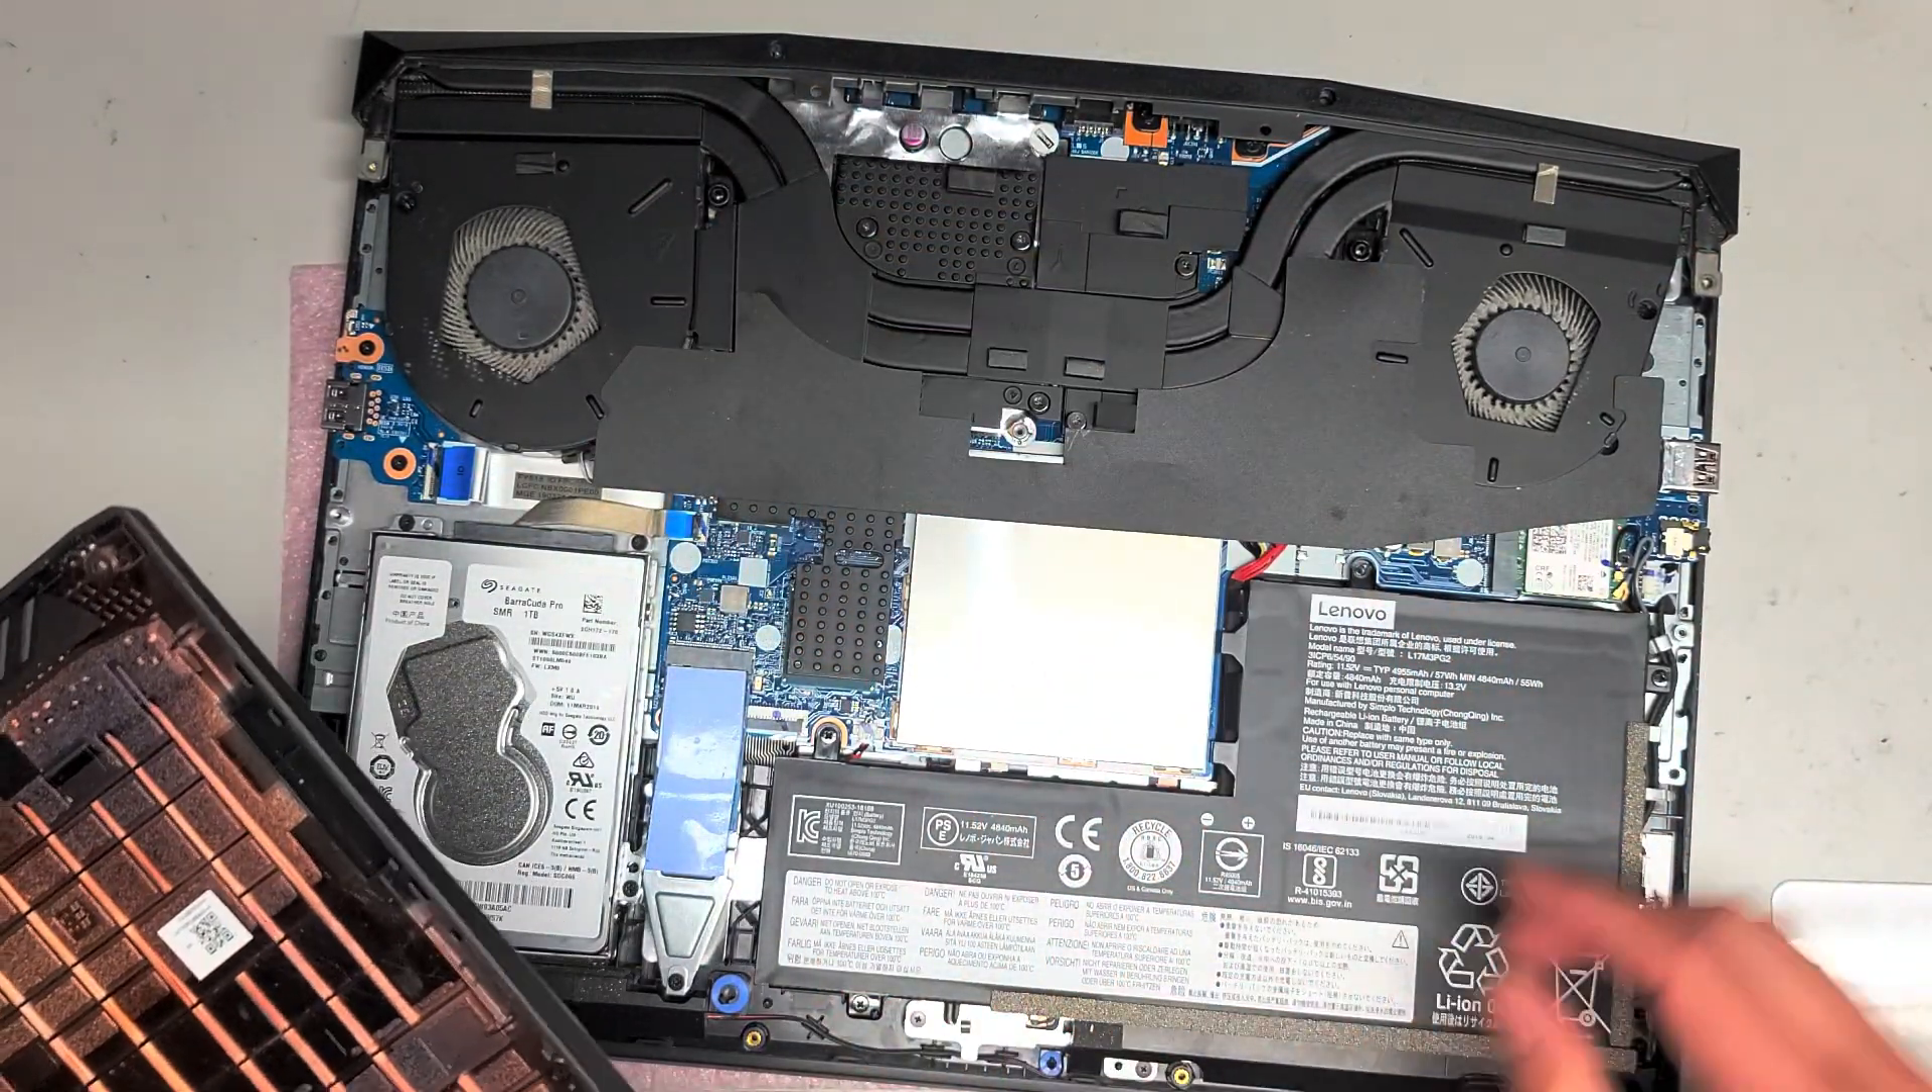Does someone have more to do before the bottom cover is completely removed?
No.